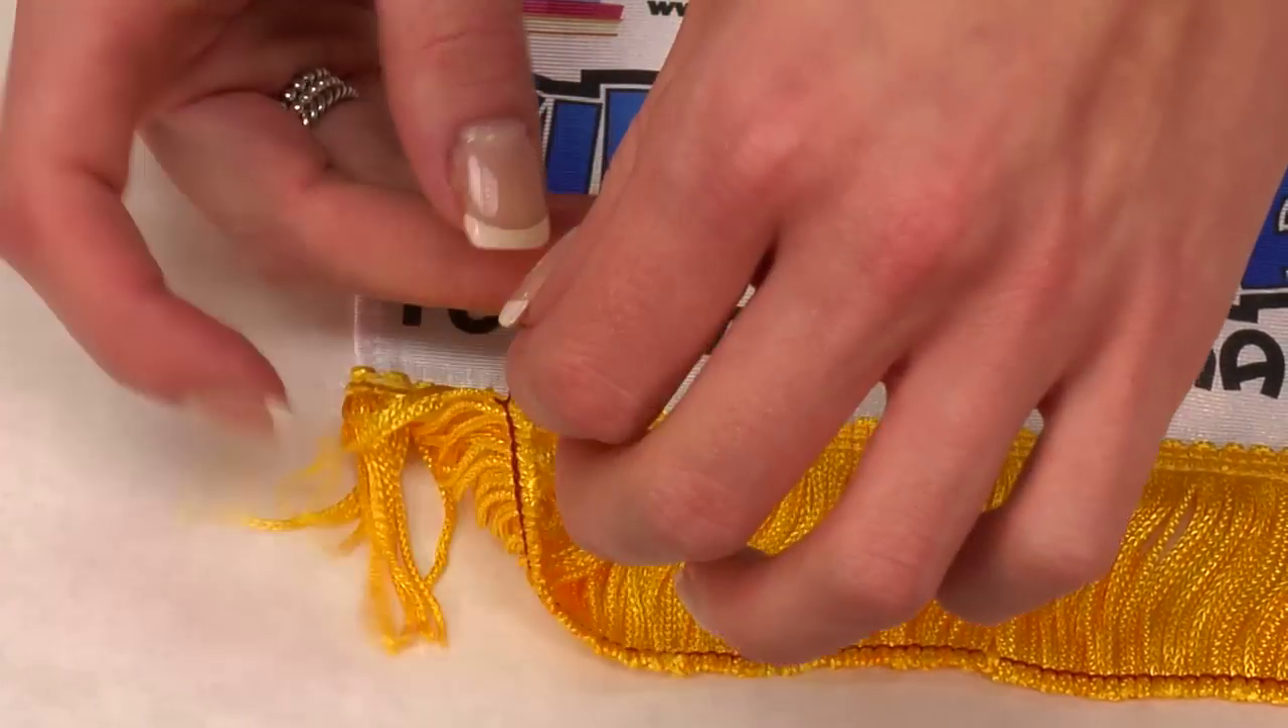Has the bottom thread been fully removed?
No.